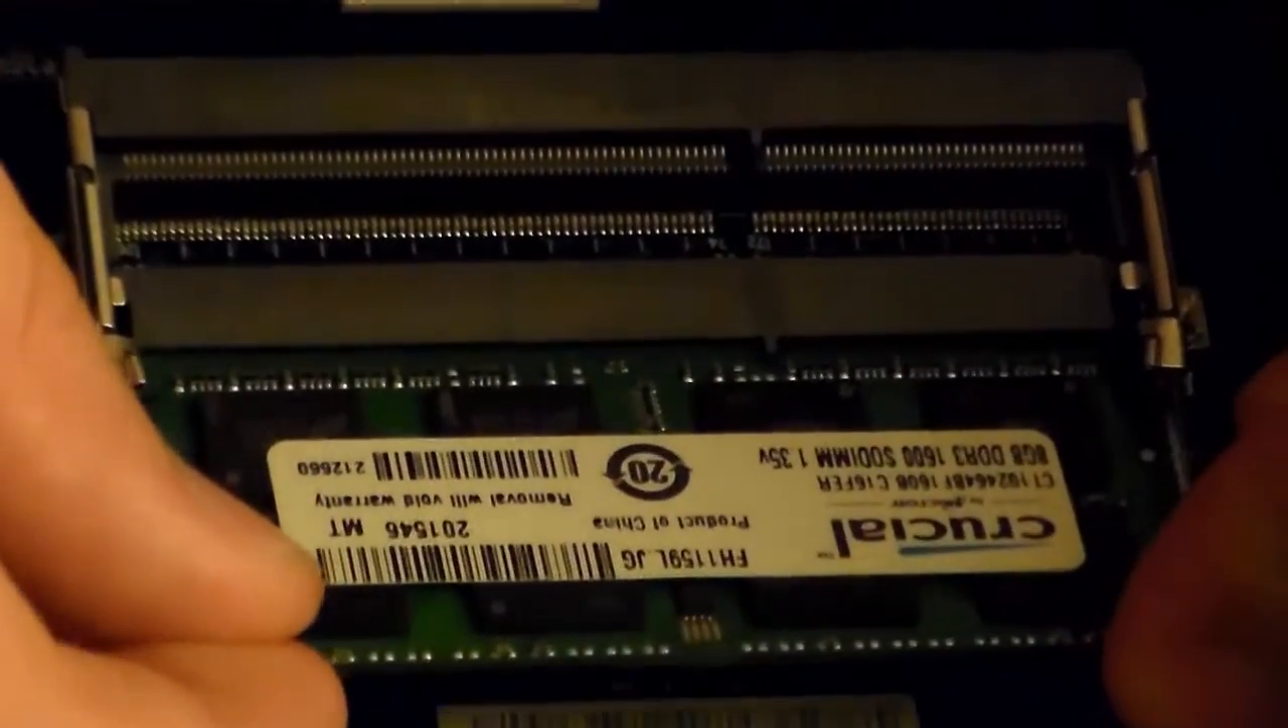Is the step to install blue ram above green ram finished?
No.